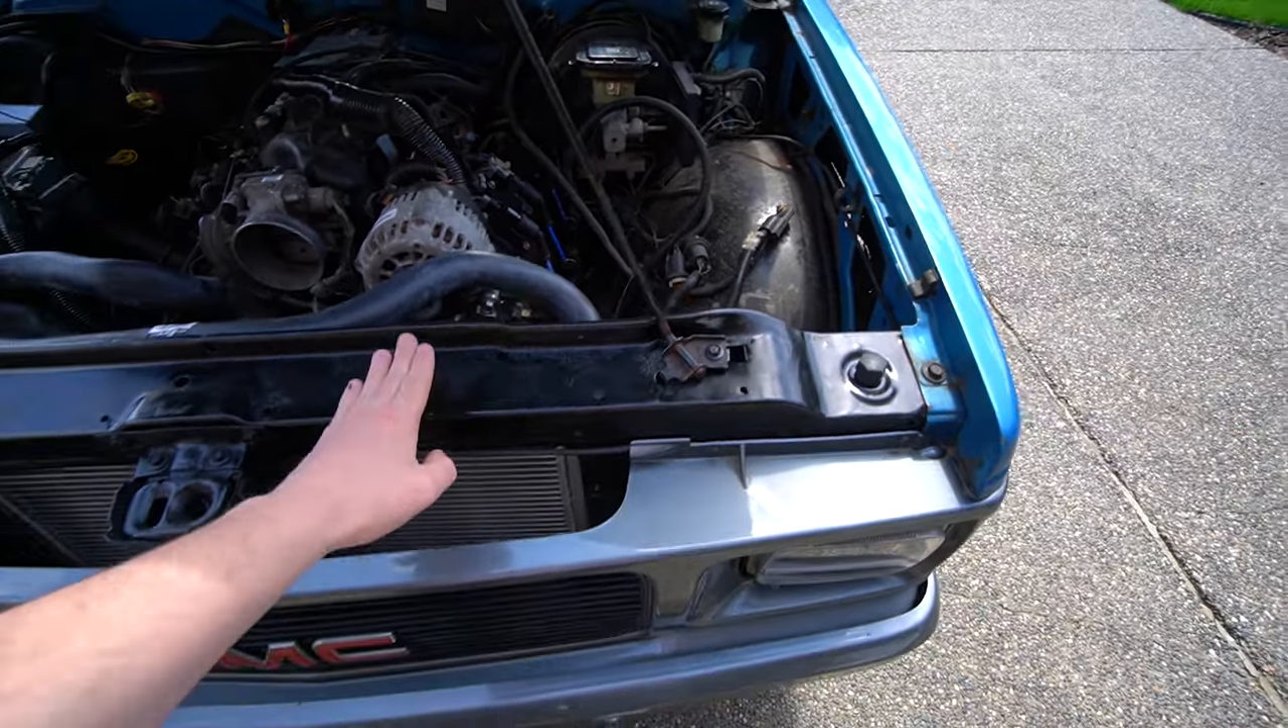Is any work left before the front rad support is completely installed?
No.